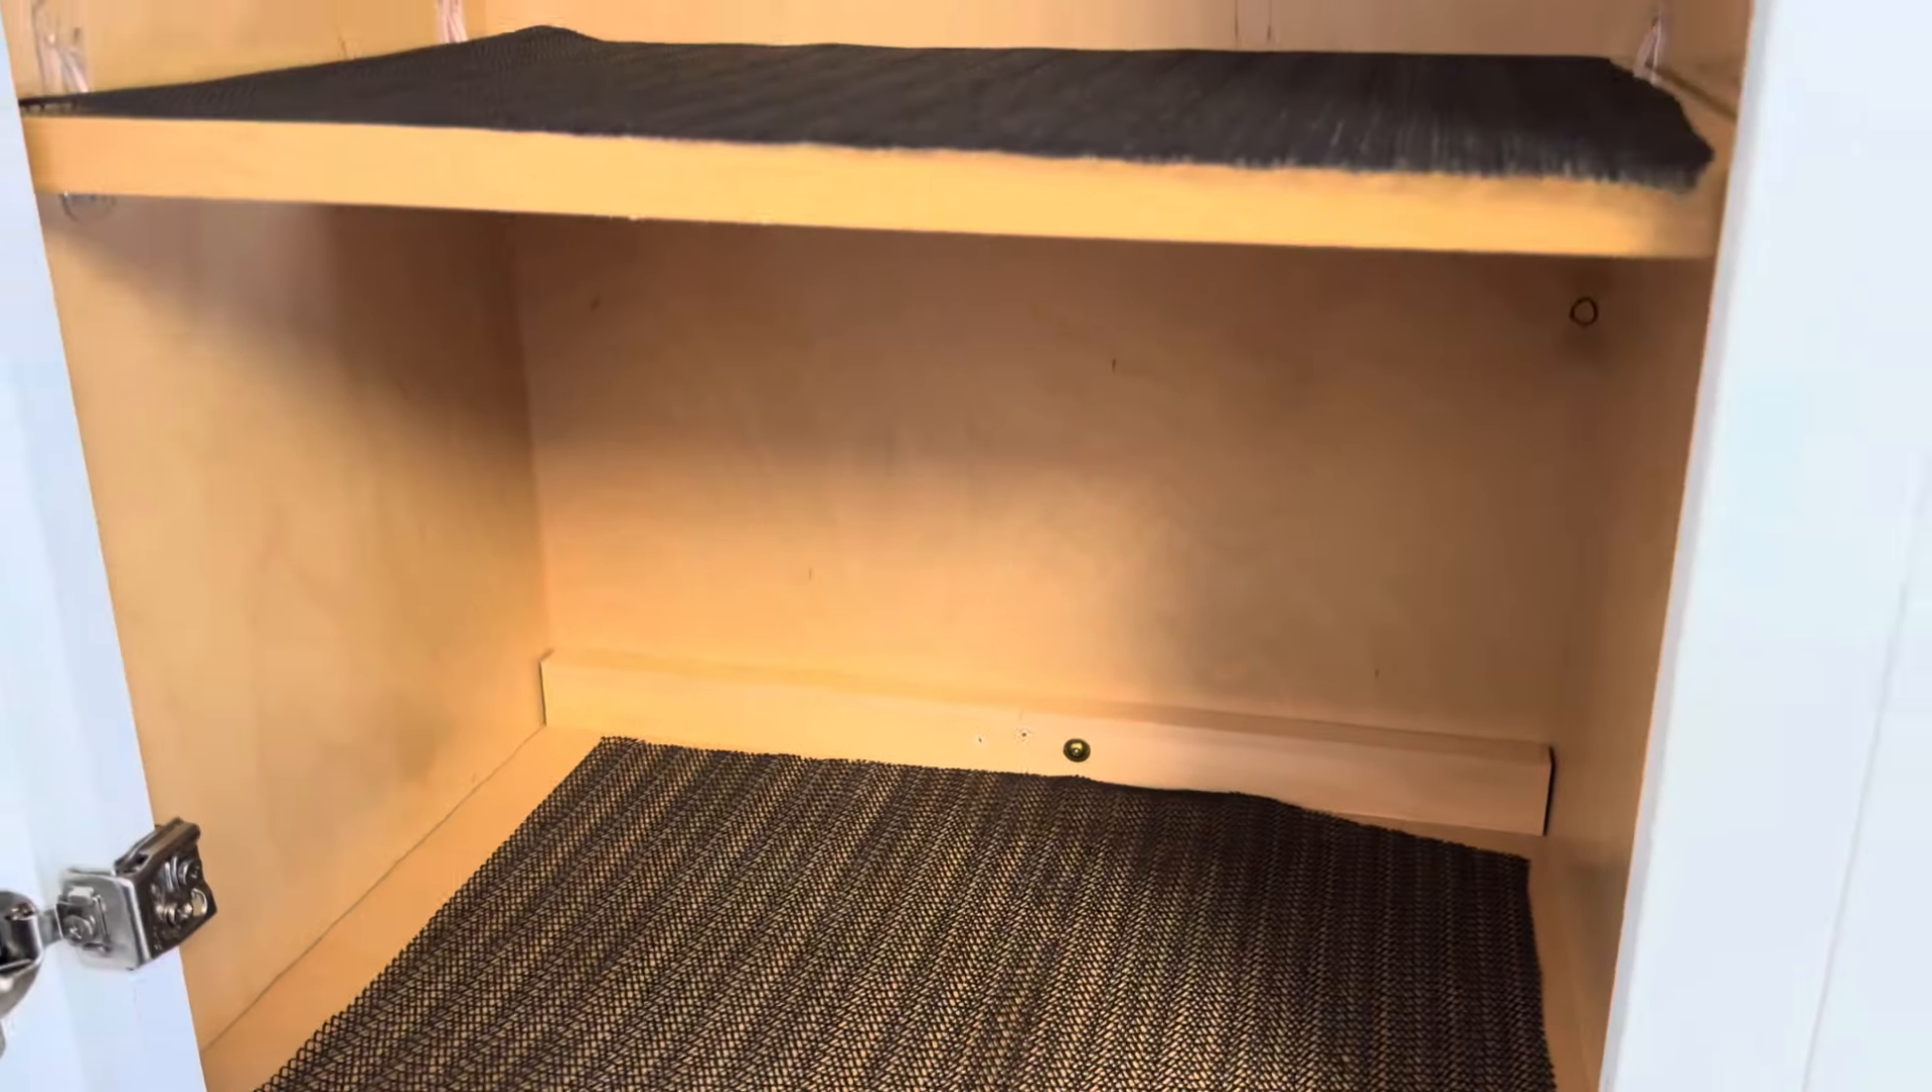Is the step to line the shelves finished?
Yes.